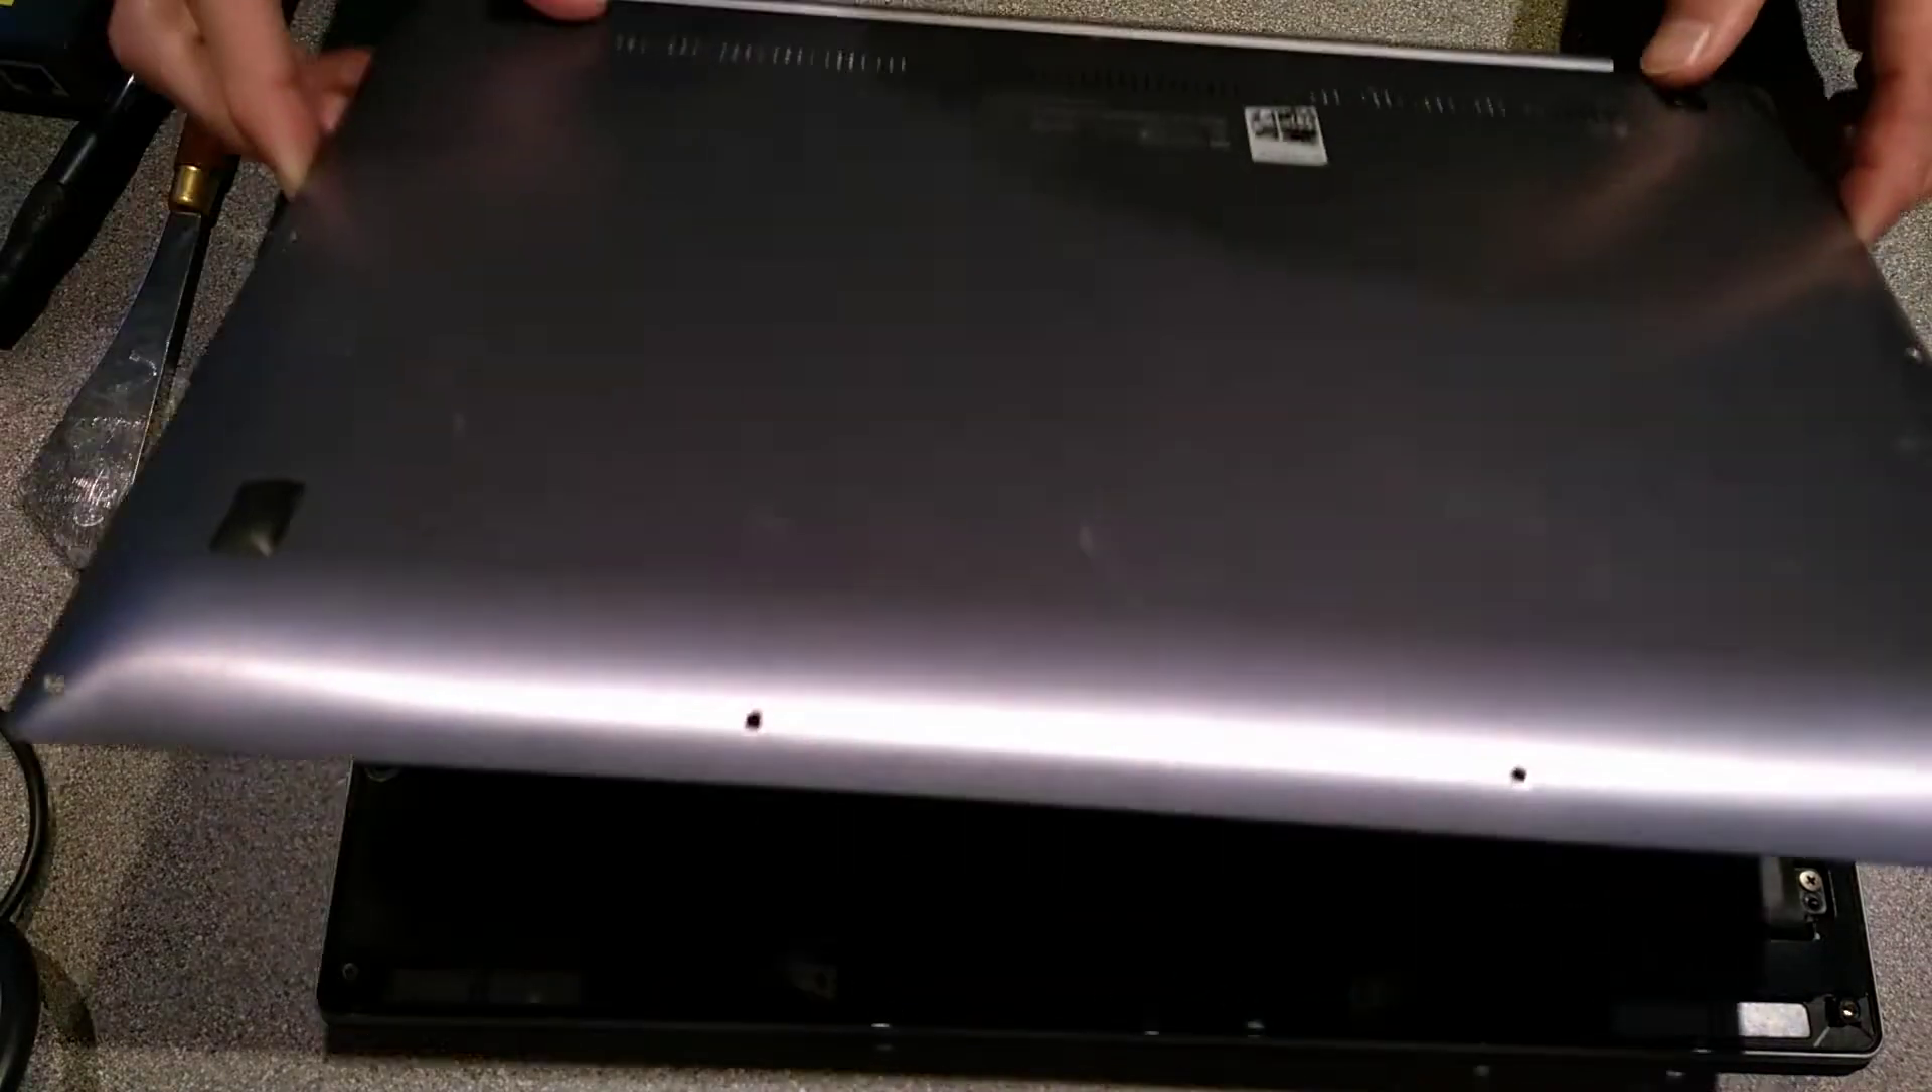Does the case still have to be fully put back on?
Yes.